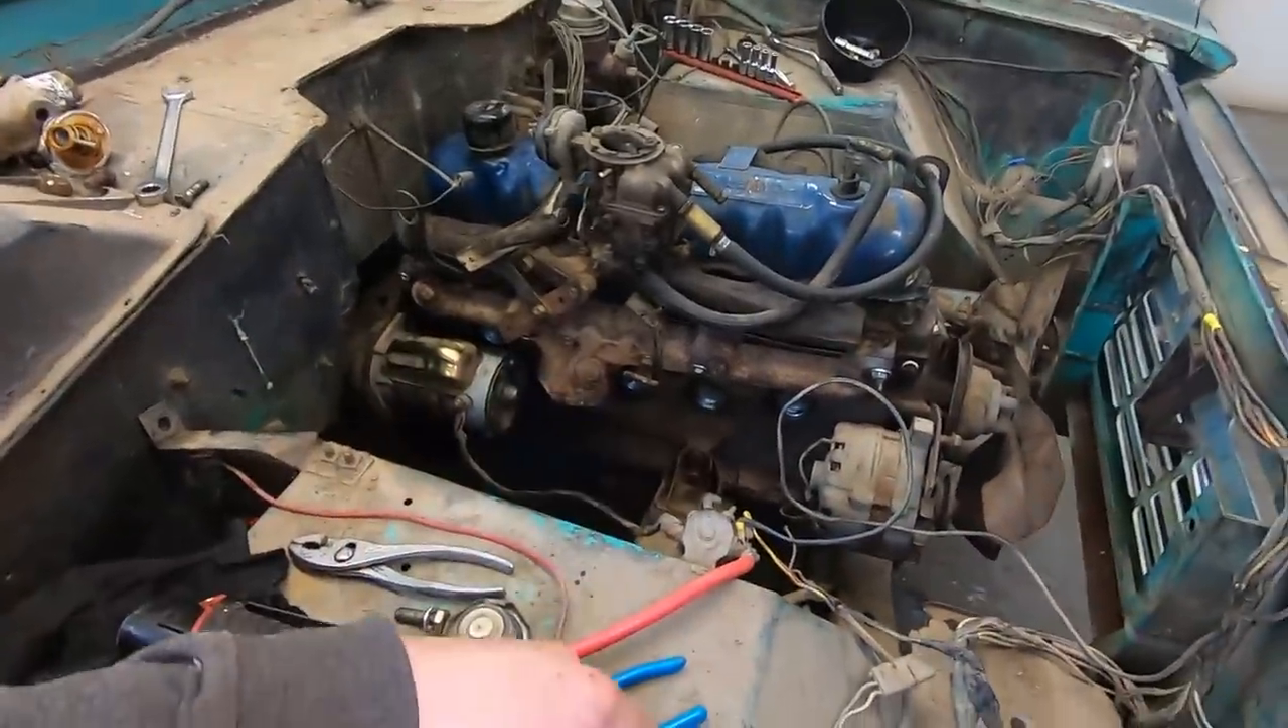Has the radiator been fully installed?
No.